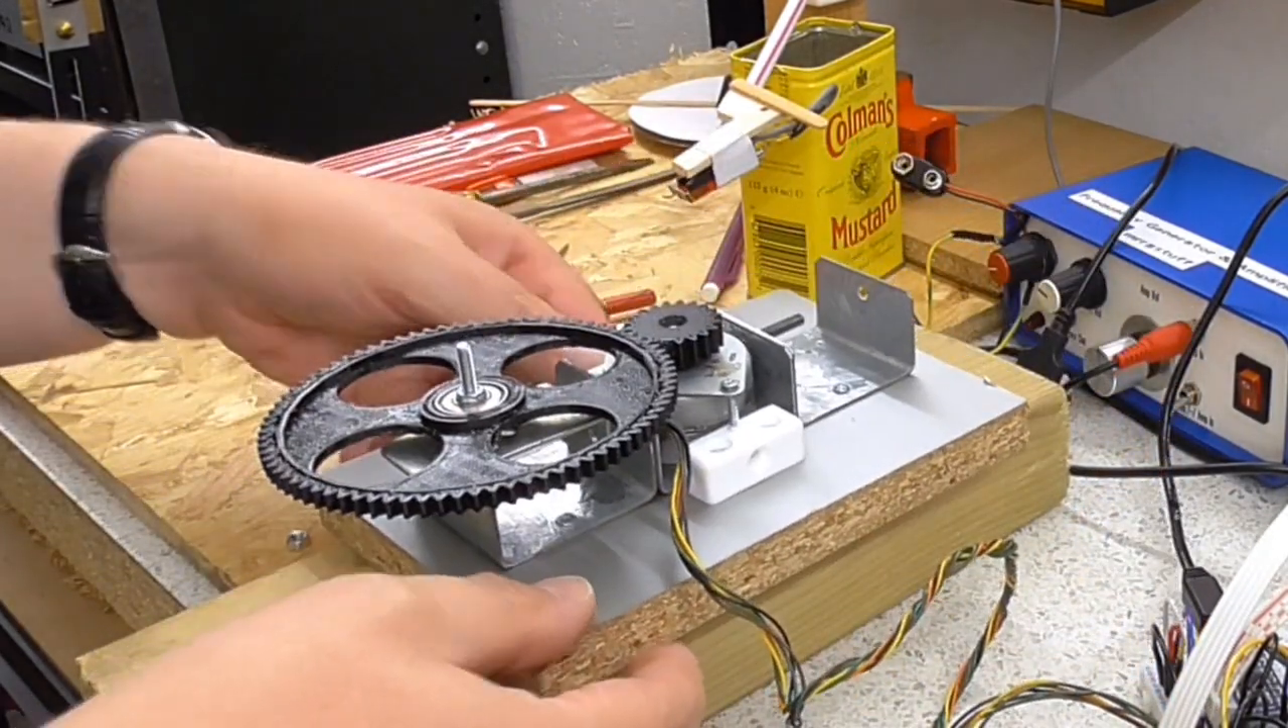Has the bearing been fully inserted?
Yes.